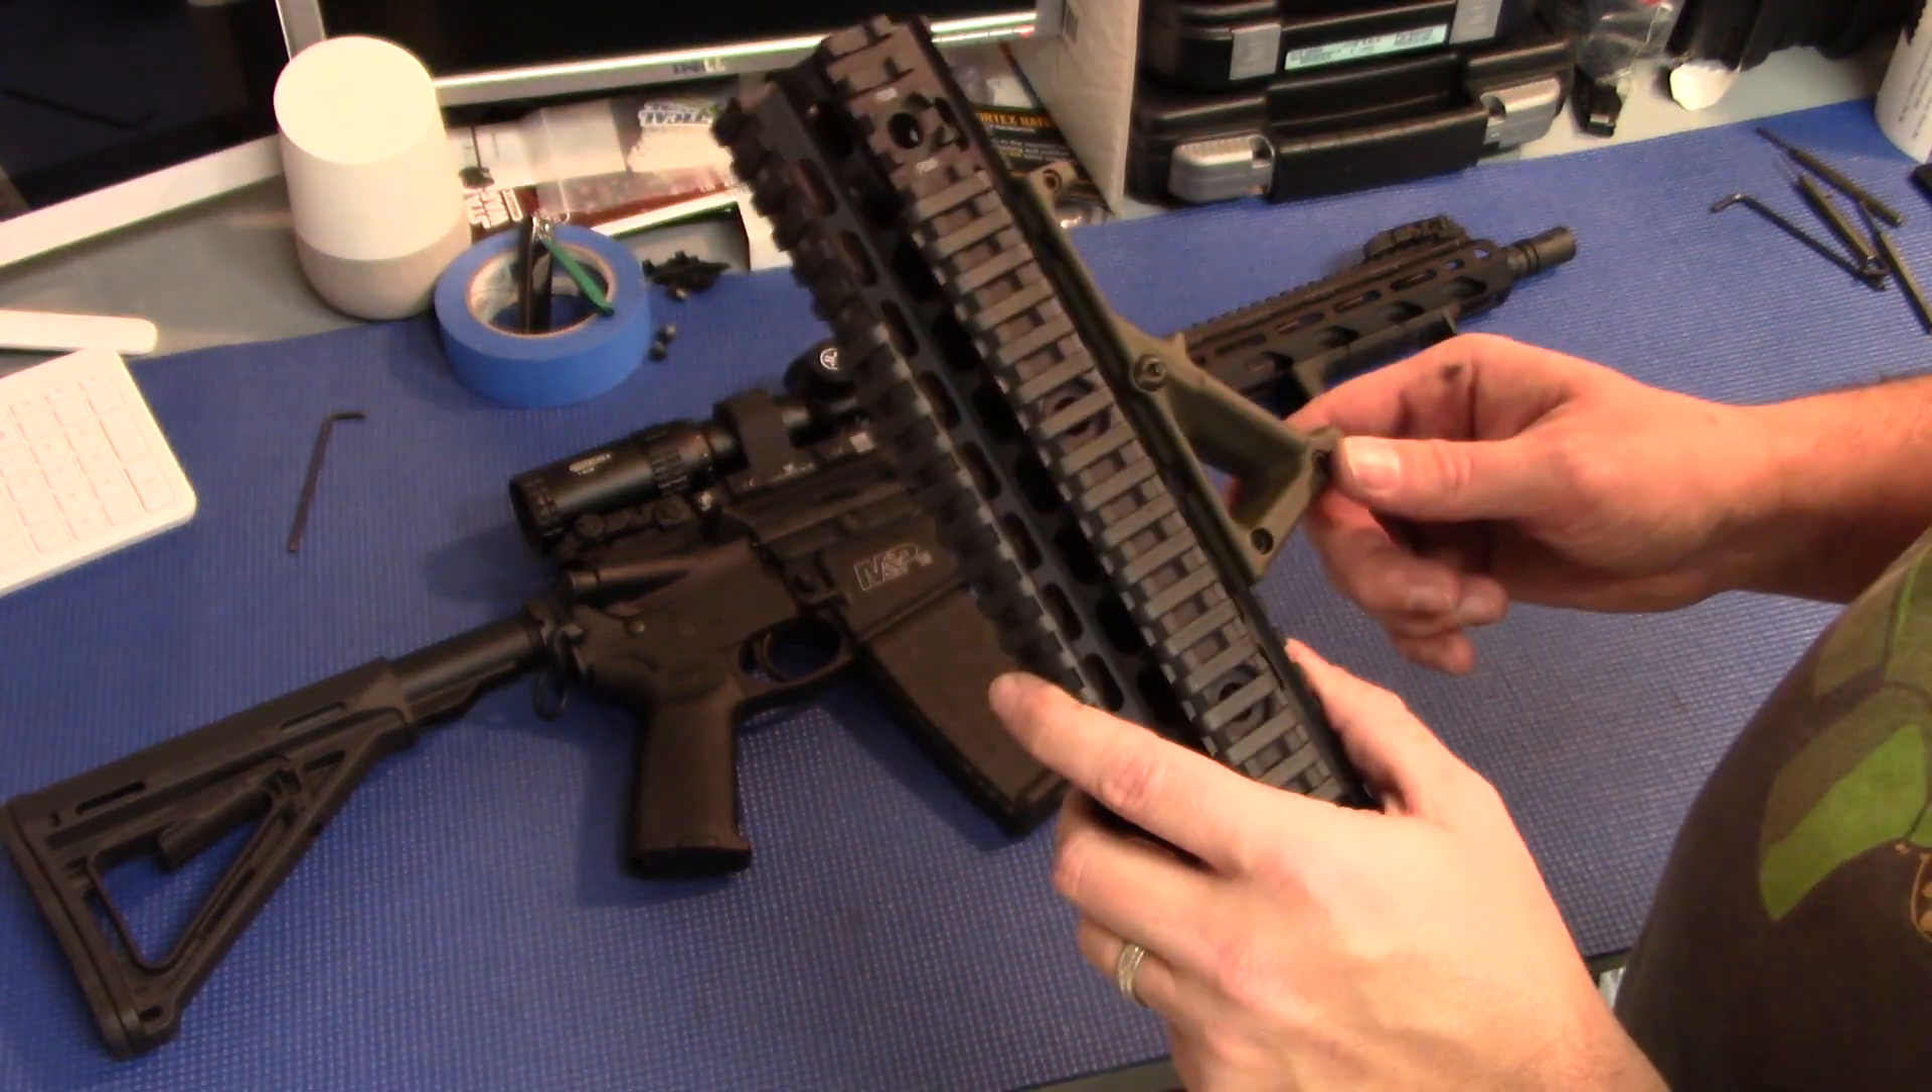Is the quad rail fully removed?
Yes.